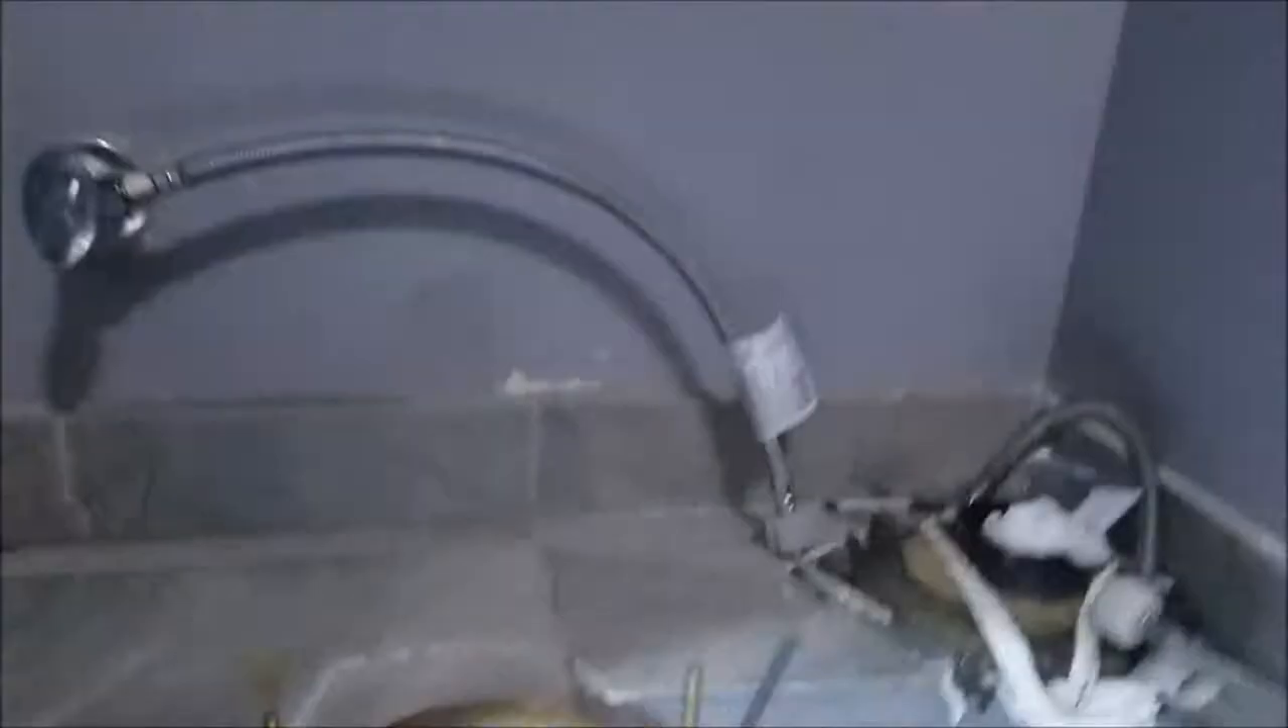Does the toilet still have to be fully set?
Yes.